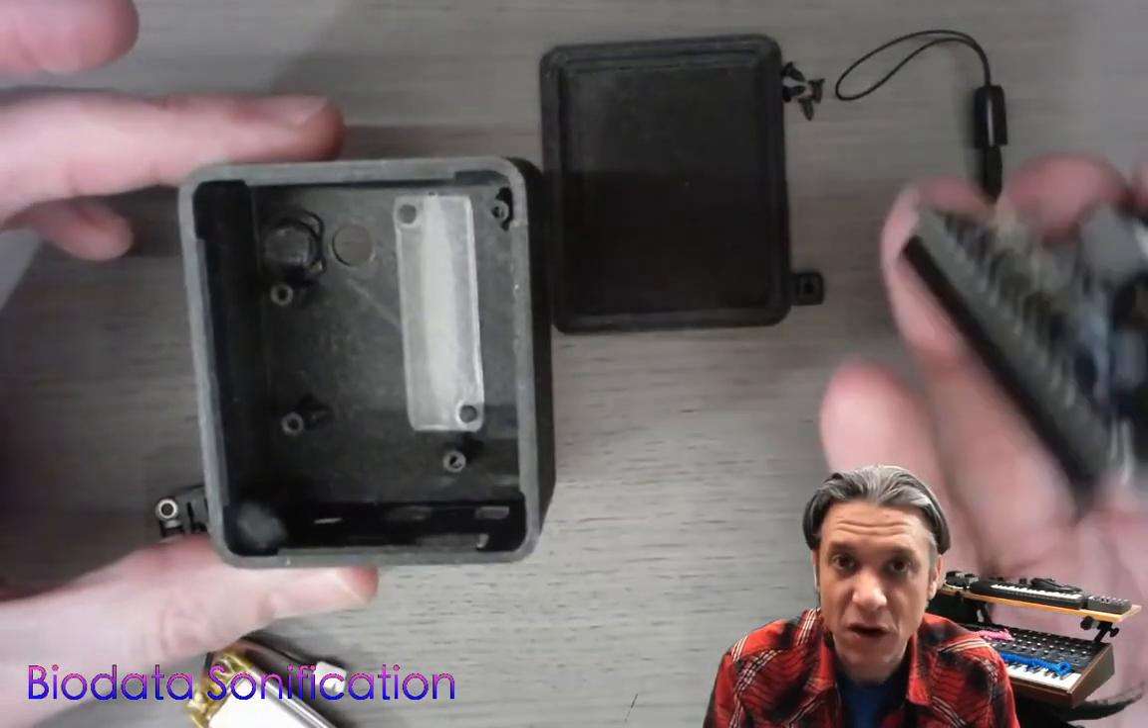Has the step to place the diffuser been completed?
Yes.